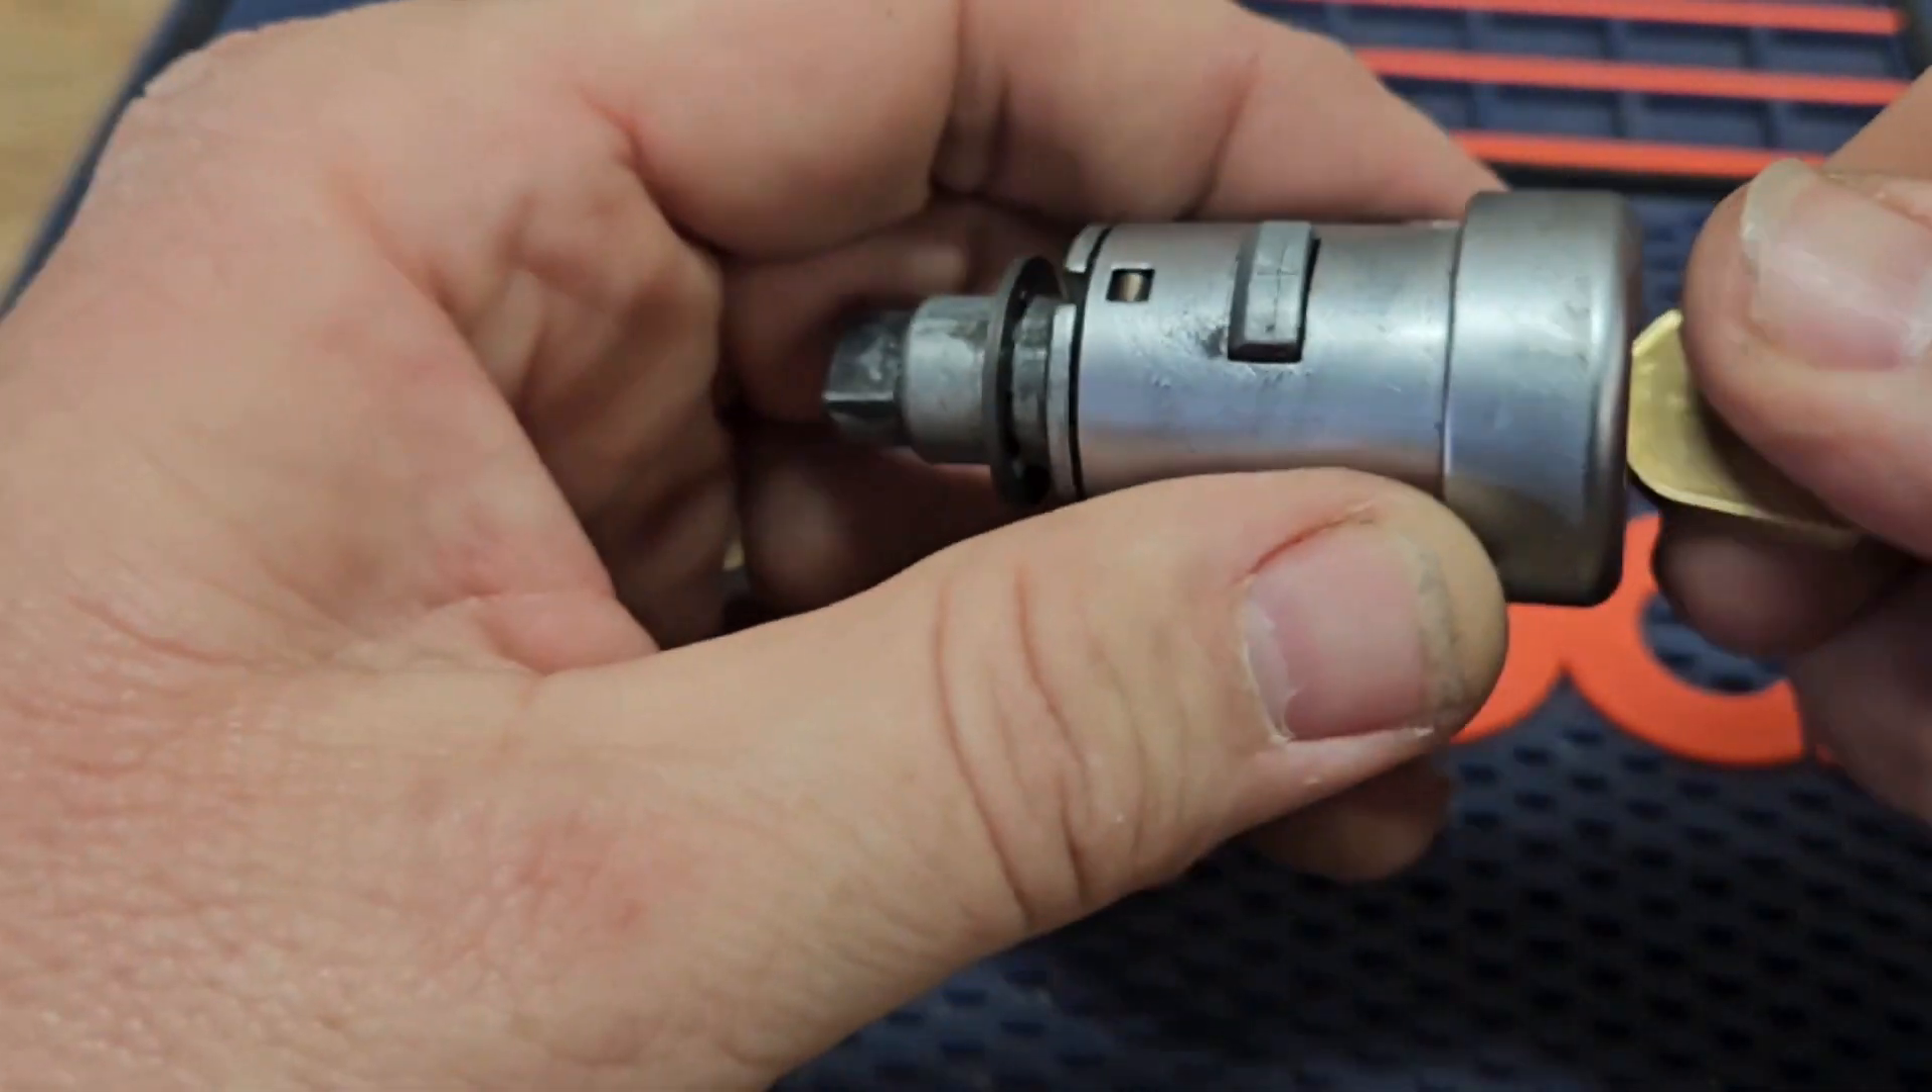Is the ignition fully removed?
Yes.